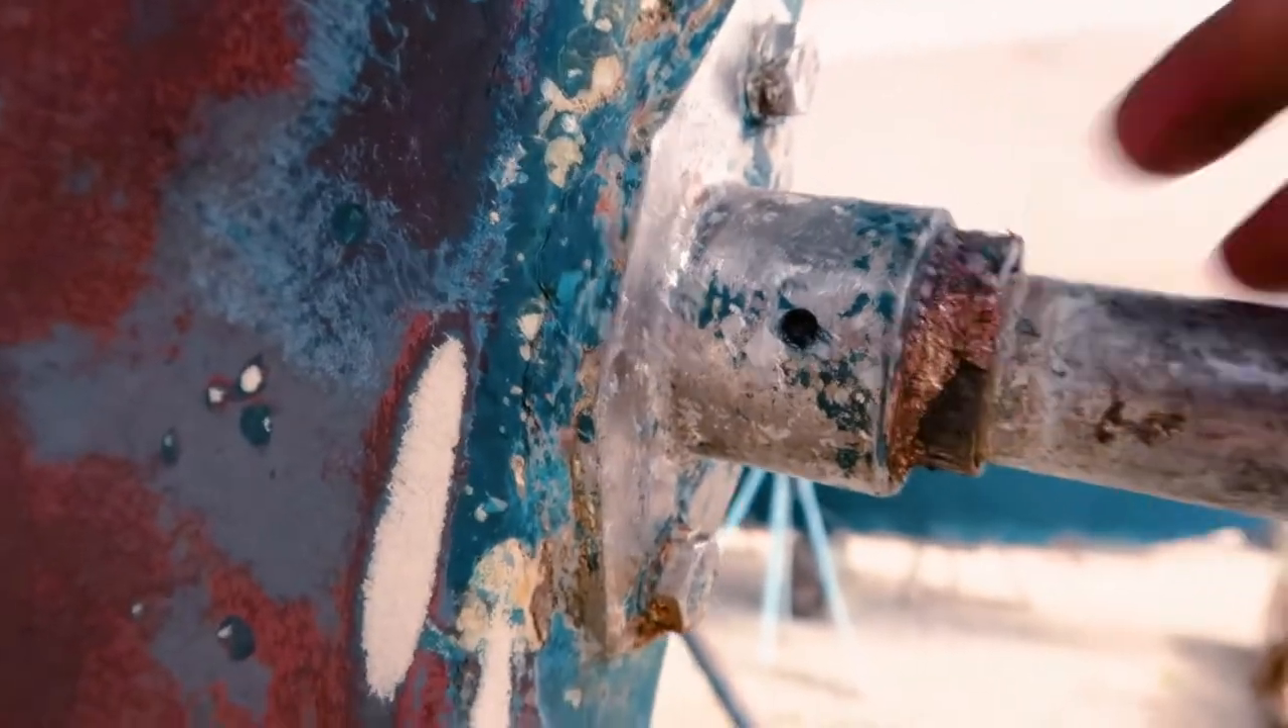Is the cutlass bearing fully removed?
No.